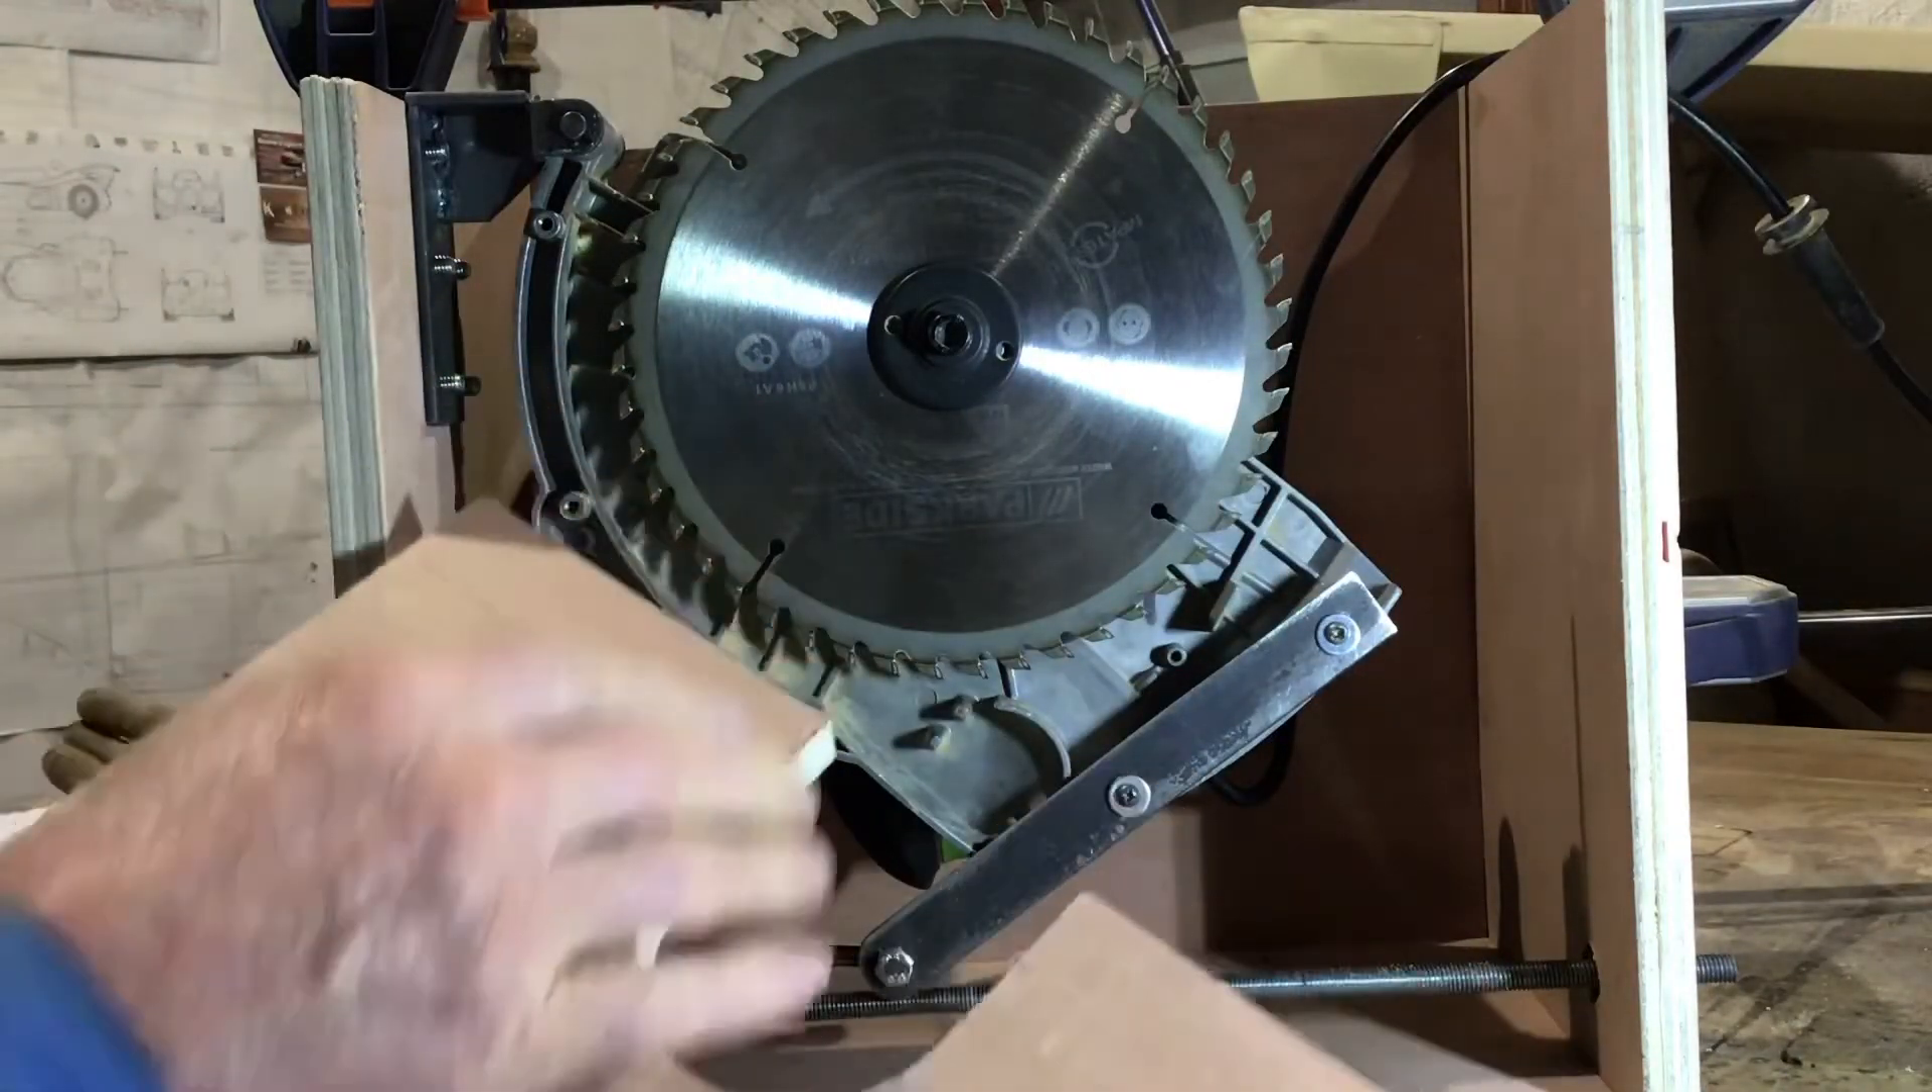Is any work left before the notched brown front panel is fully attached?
Yes.